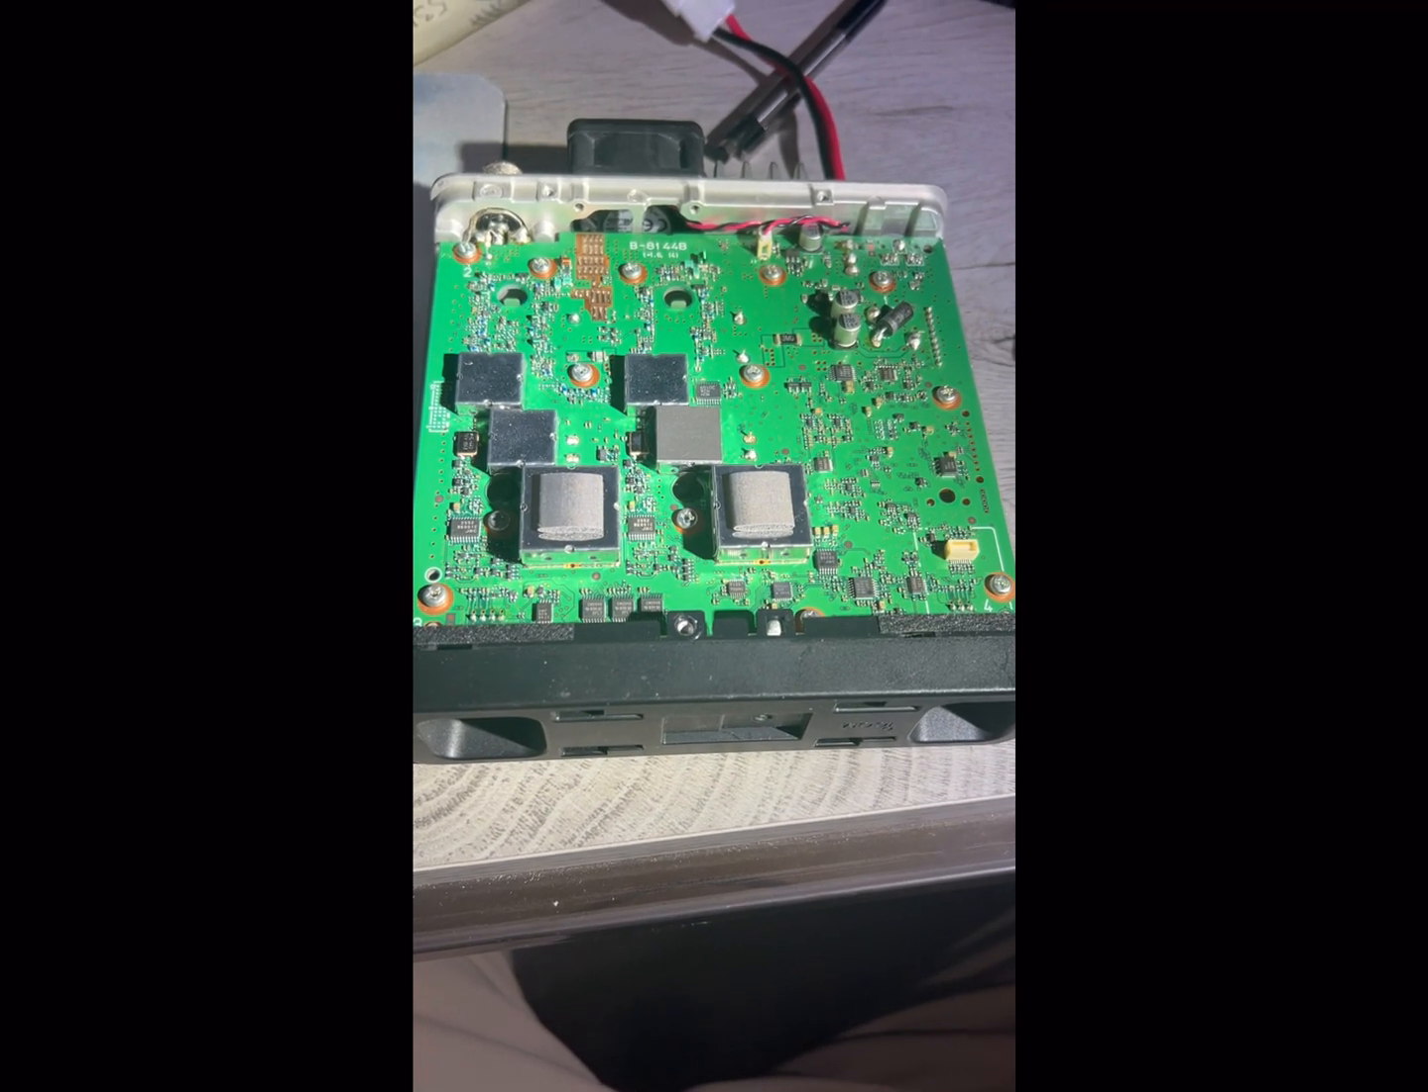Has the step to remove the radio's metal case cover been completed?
Yes.